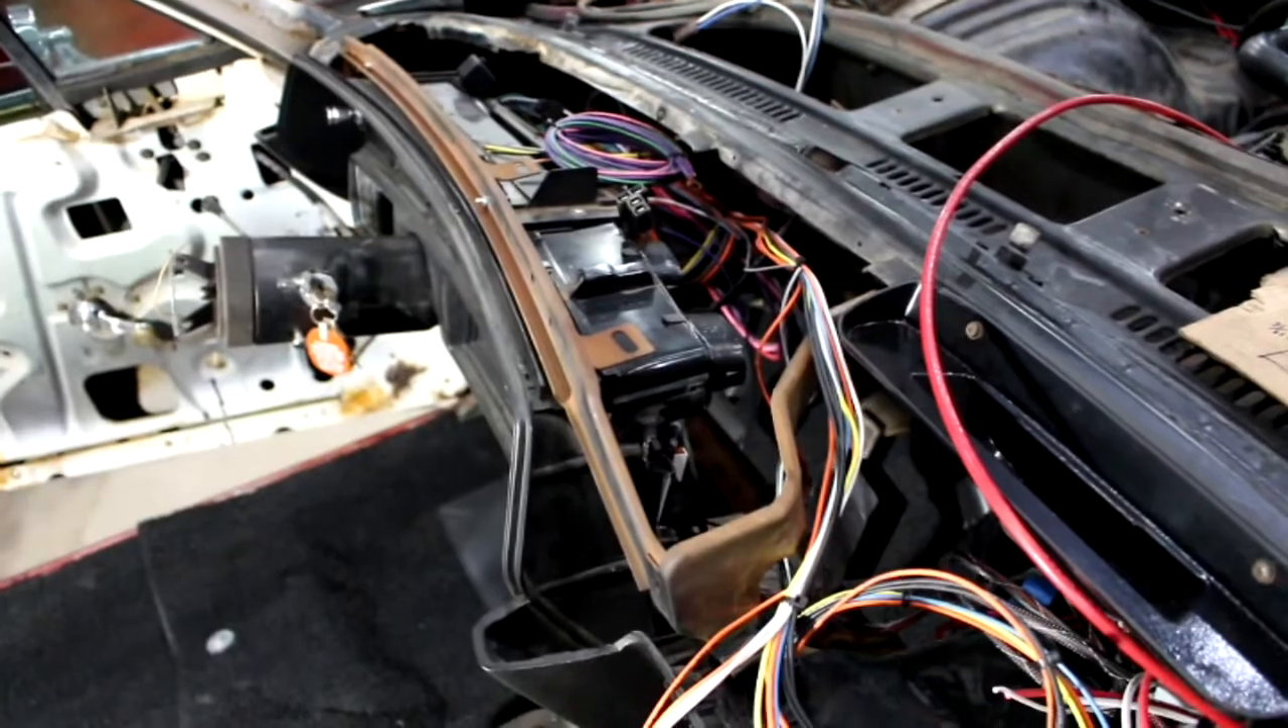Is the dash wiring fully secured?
No.